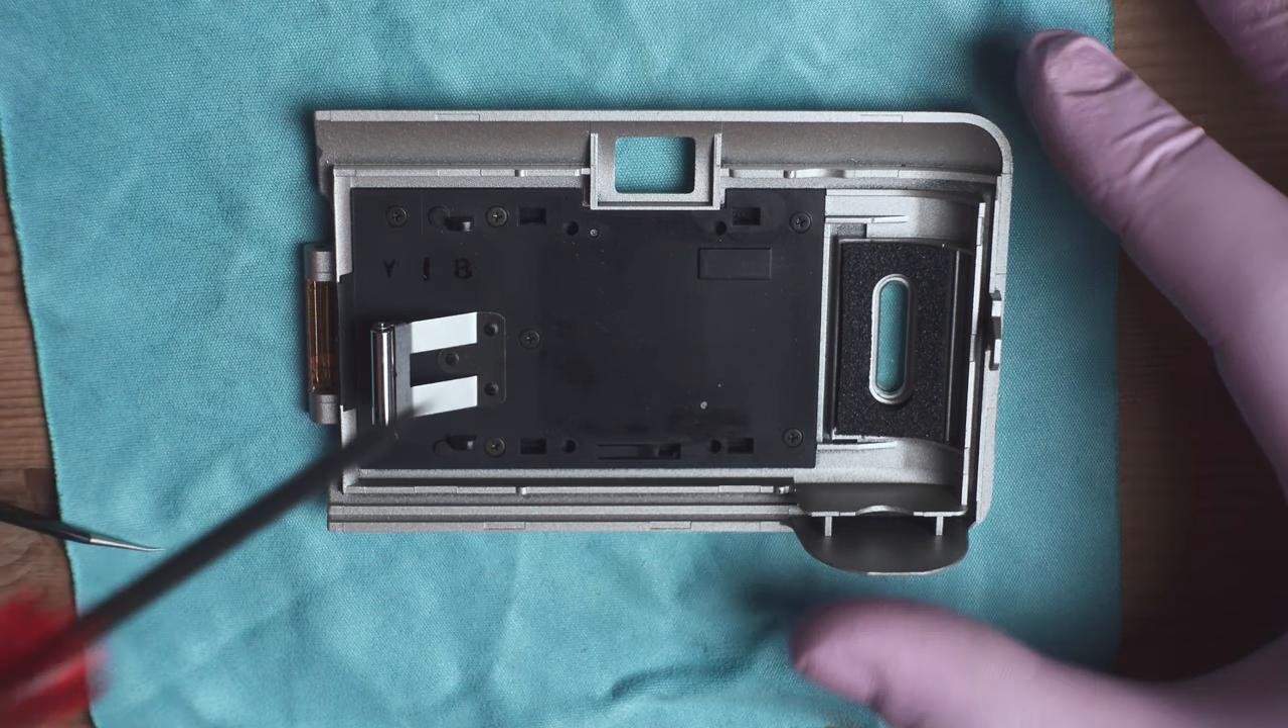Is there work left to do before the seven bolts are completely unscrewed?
Yes.